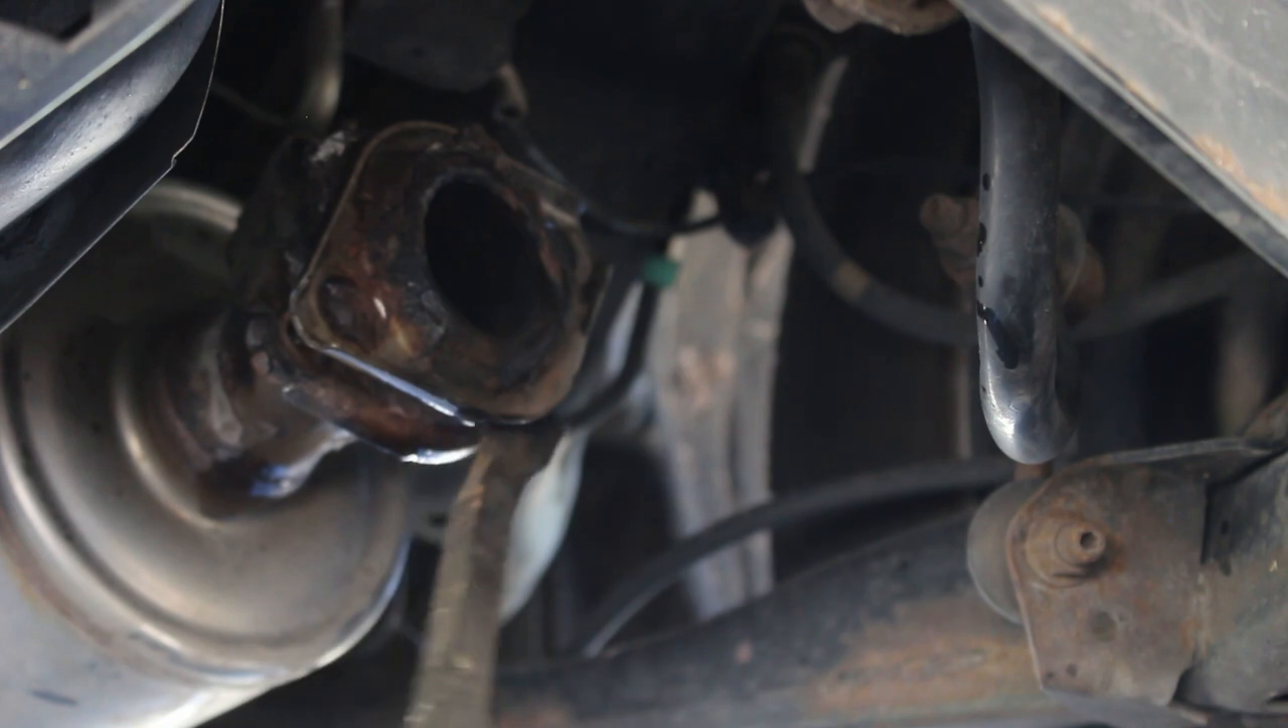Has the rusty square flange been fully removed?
No.